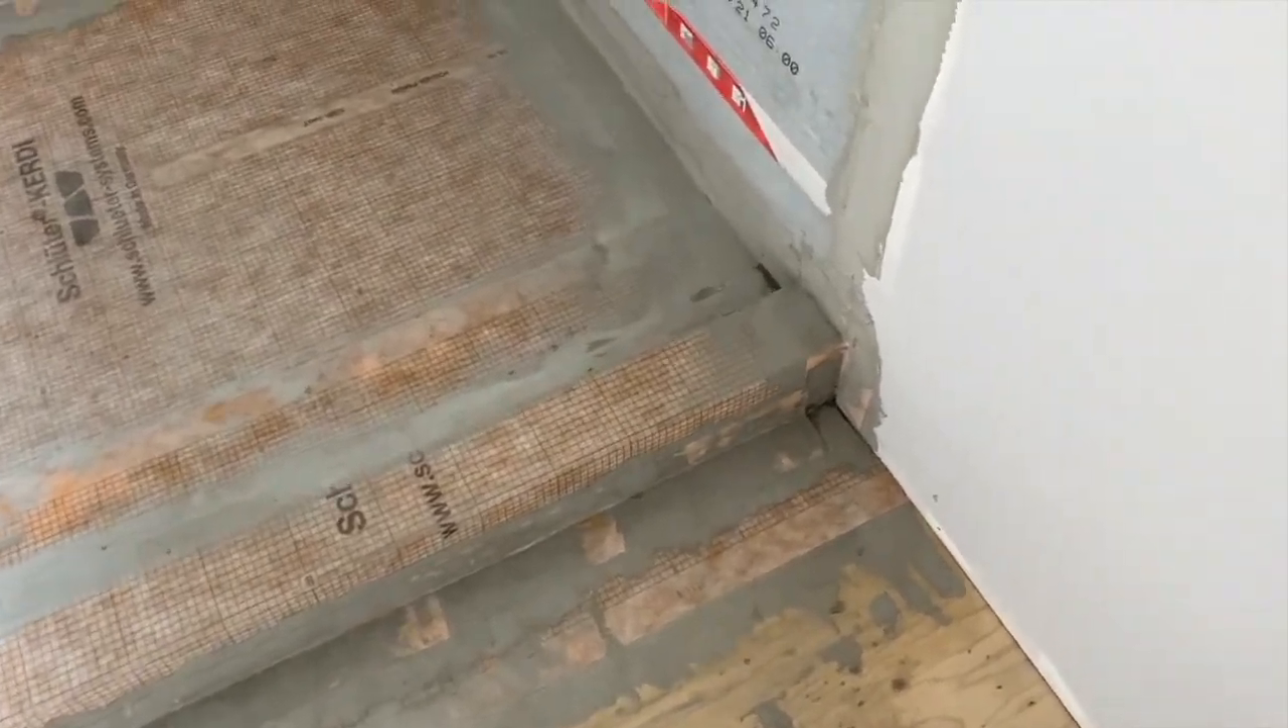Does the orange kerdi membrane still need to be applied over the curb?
No.